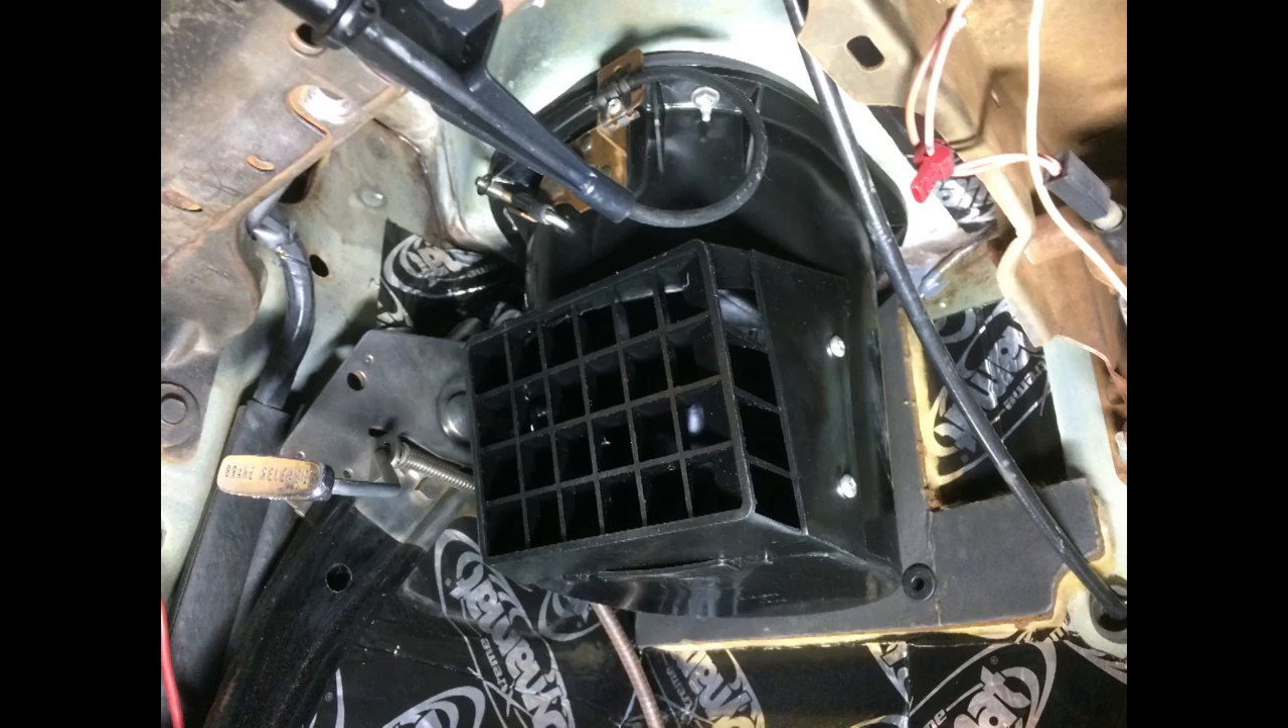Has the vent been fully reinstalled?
Yes.